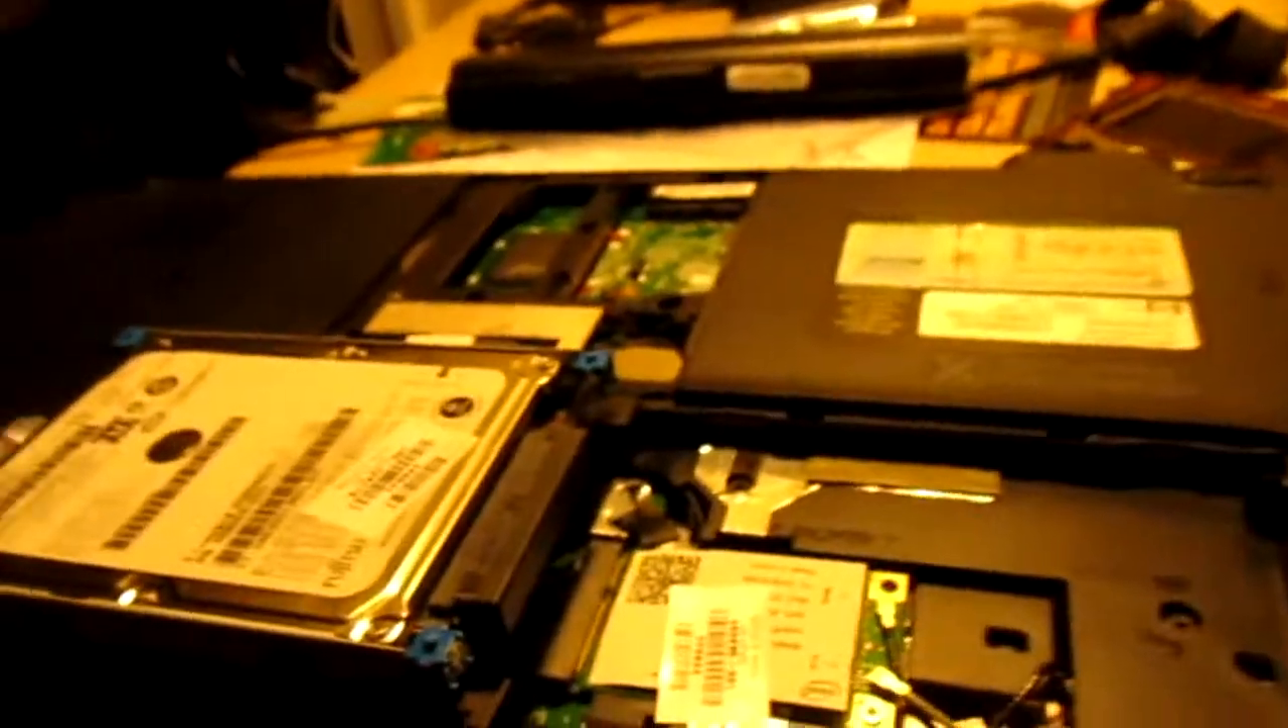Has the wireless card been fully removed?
No.